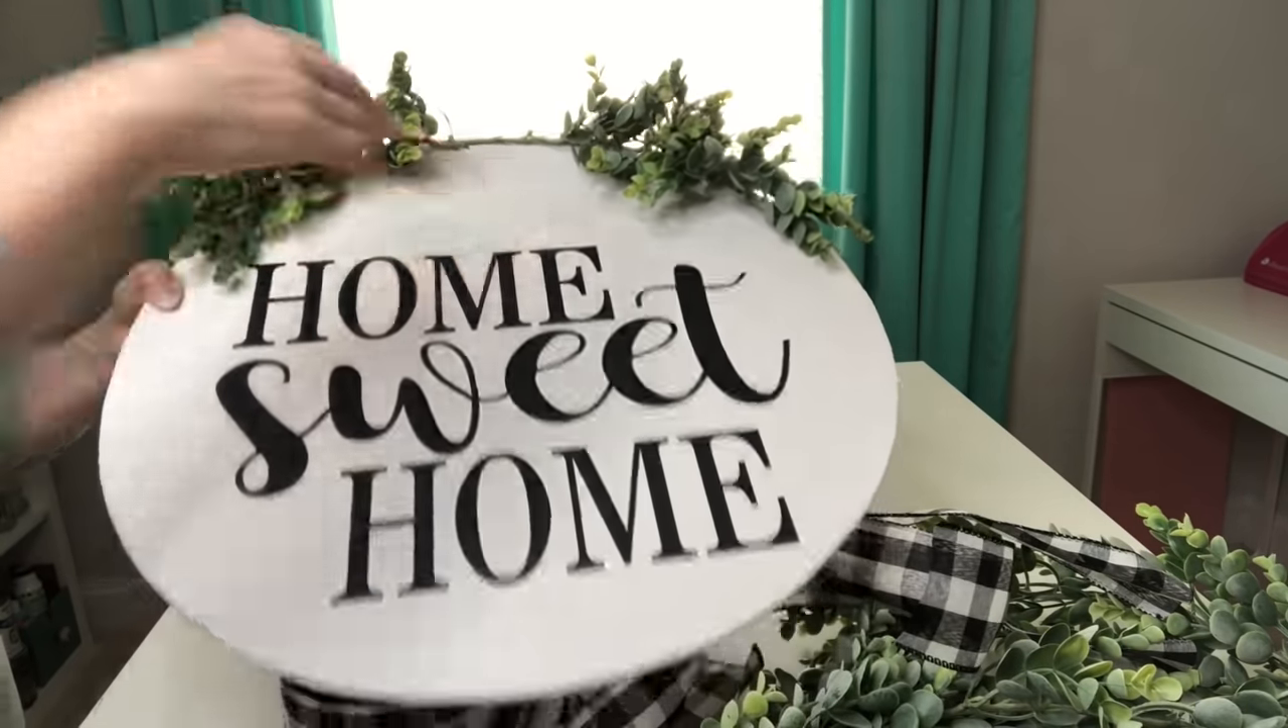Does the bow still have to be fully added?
Yes.